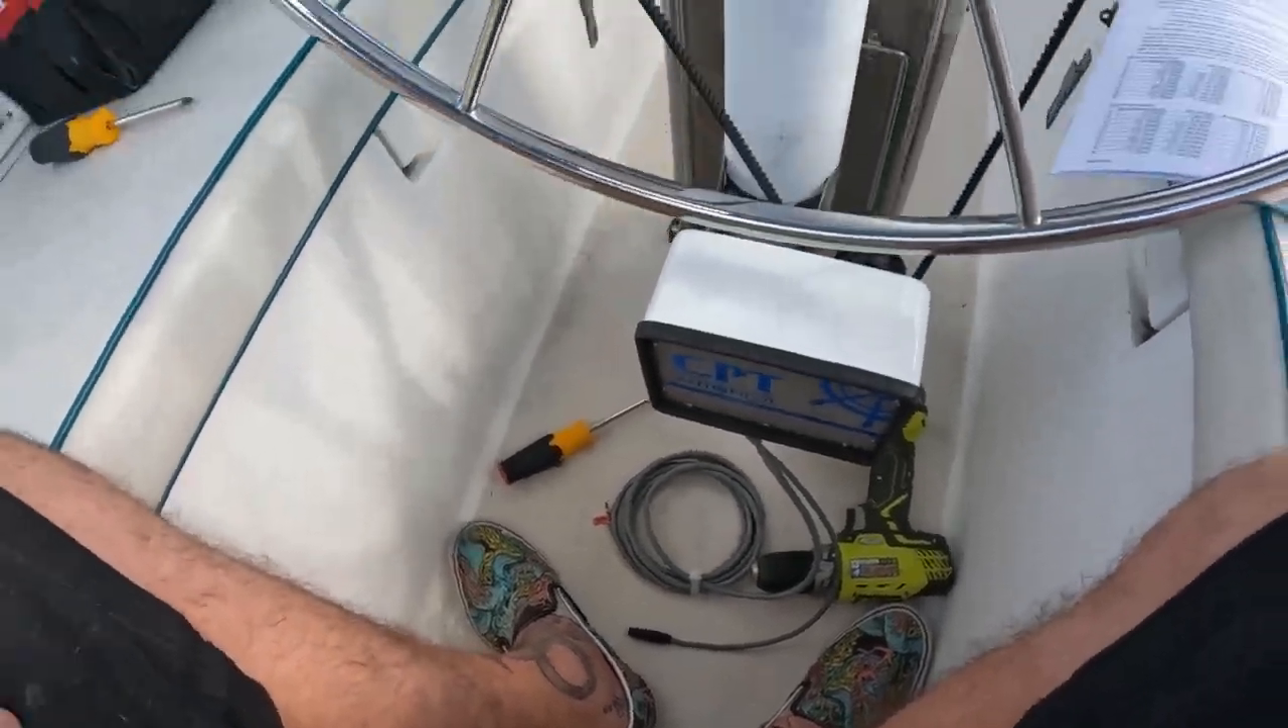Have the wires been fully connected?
No.